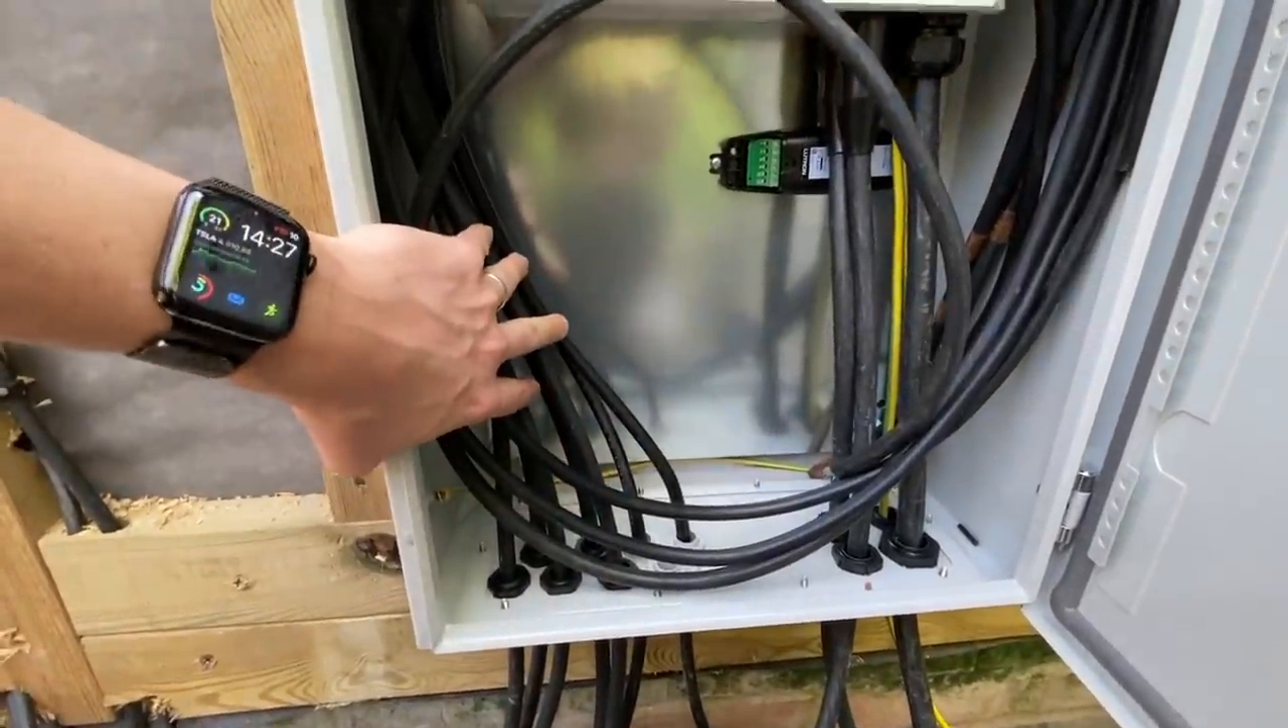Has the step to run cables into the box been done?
Yes.